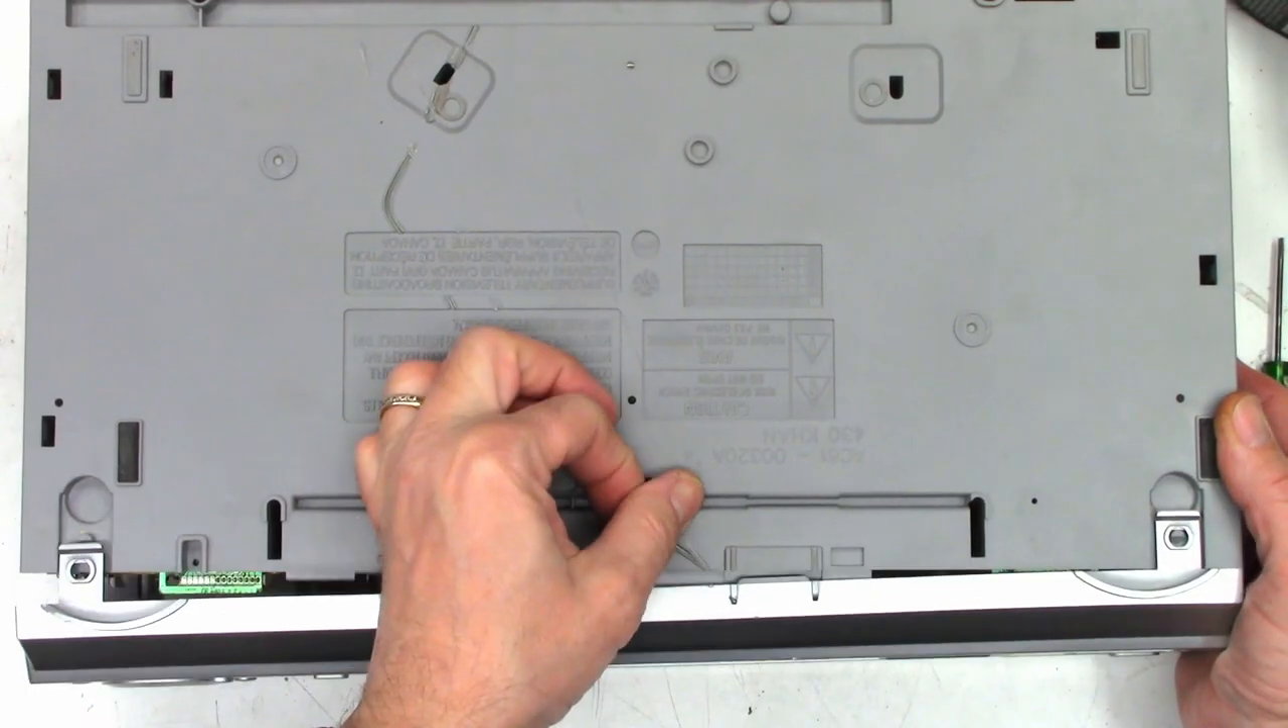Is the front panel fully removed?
No.